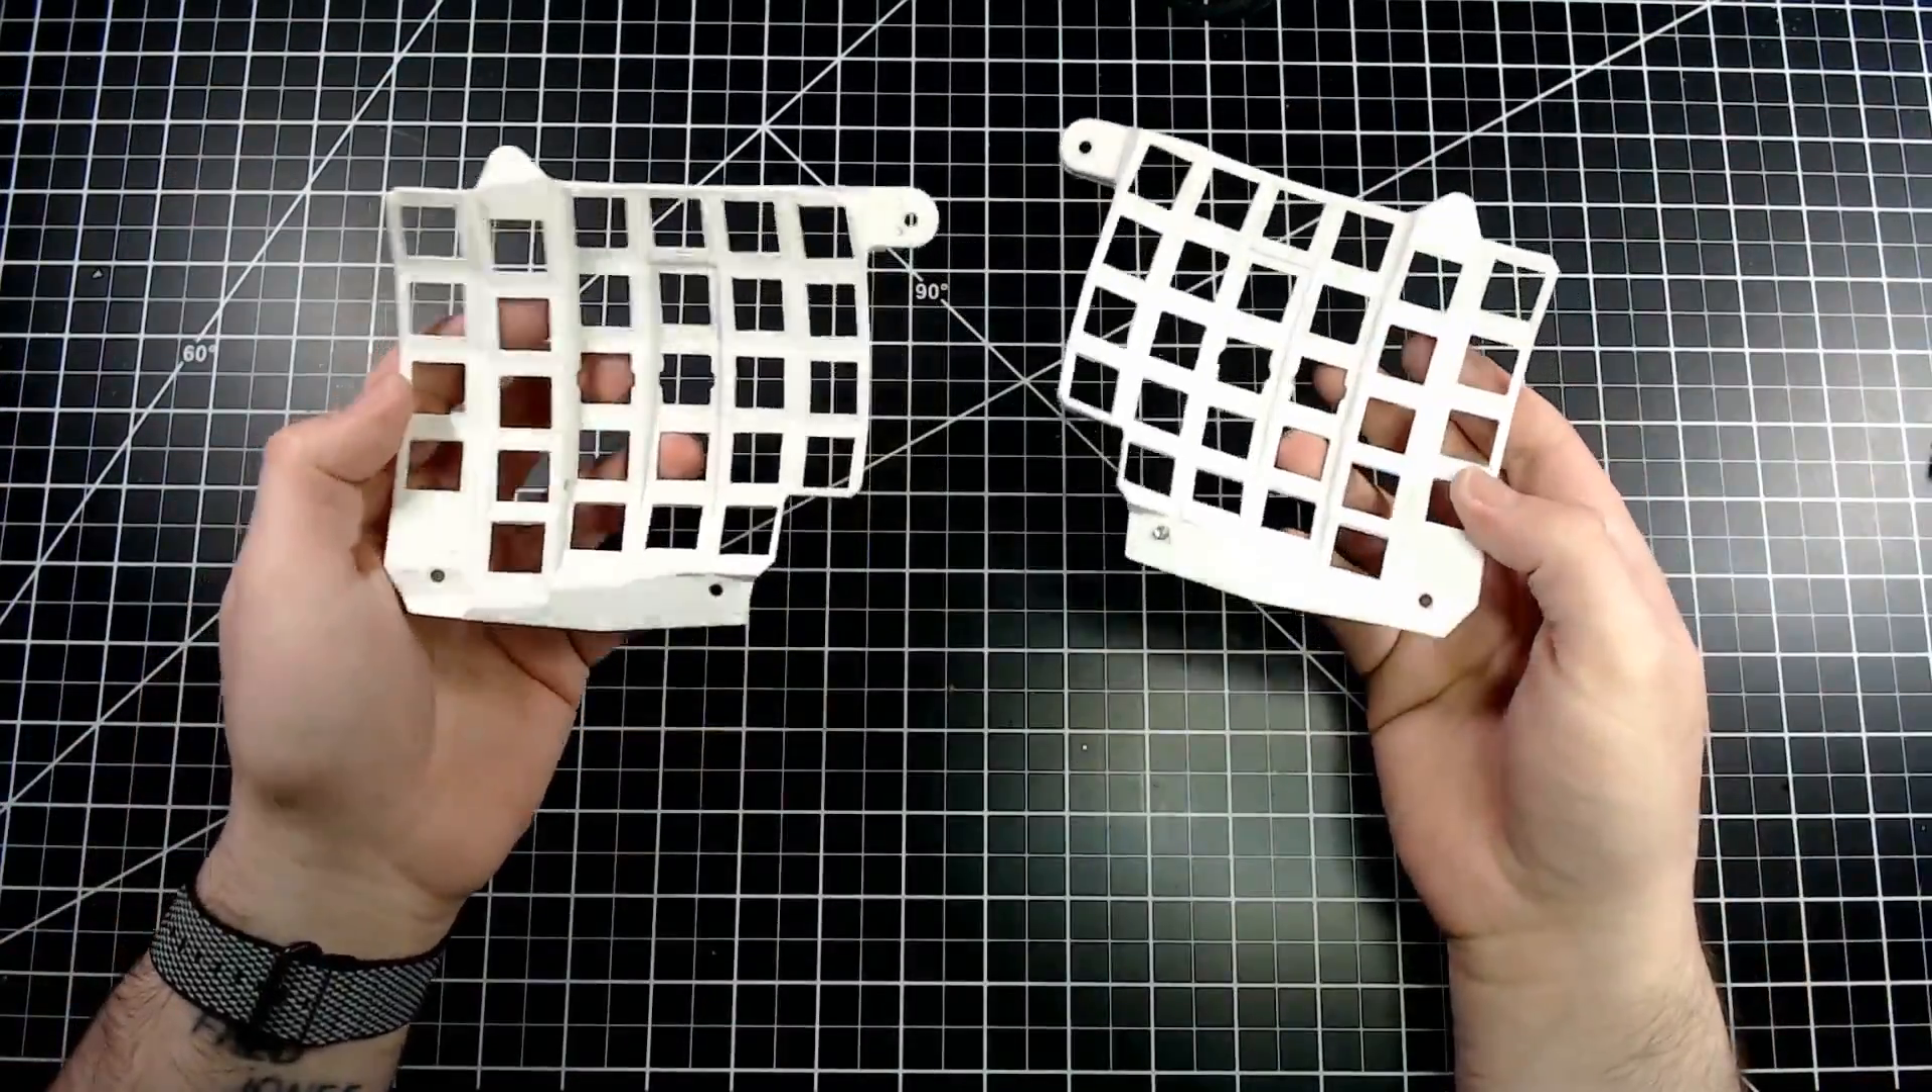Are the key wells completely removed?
Yes.